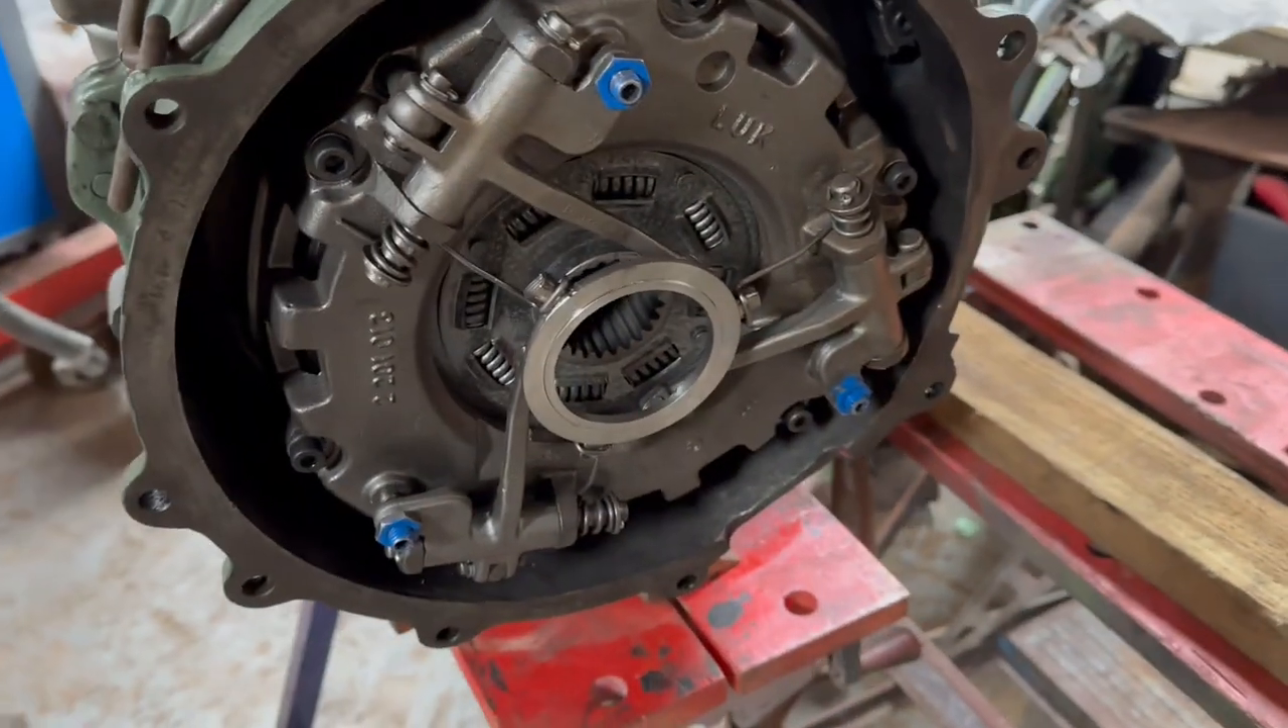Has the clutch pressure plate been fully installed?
Yes.